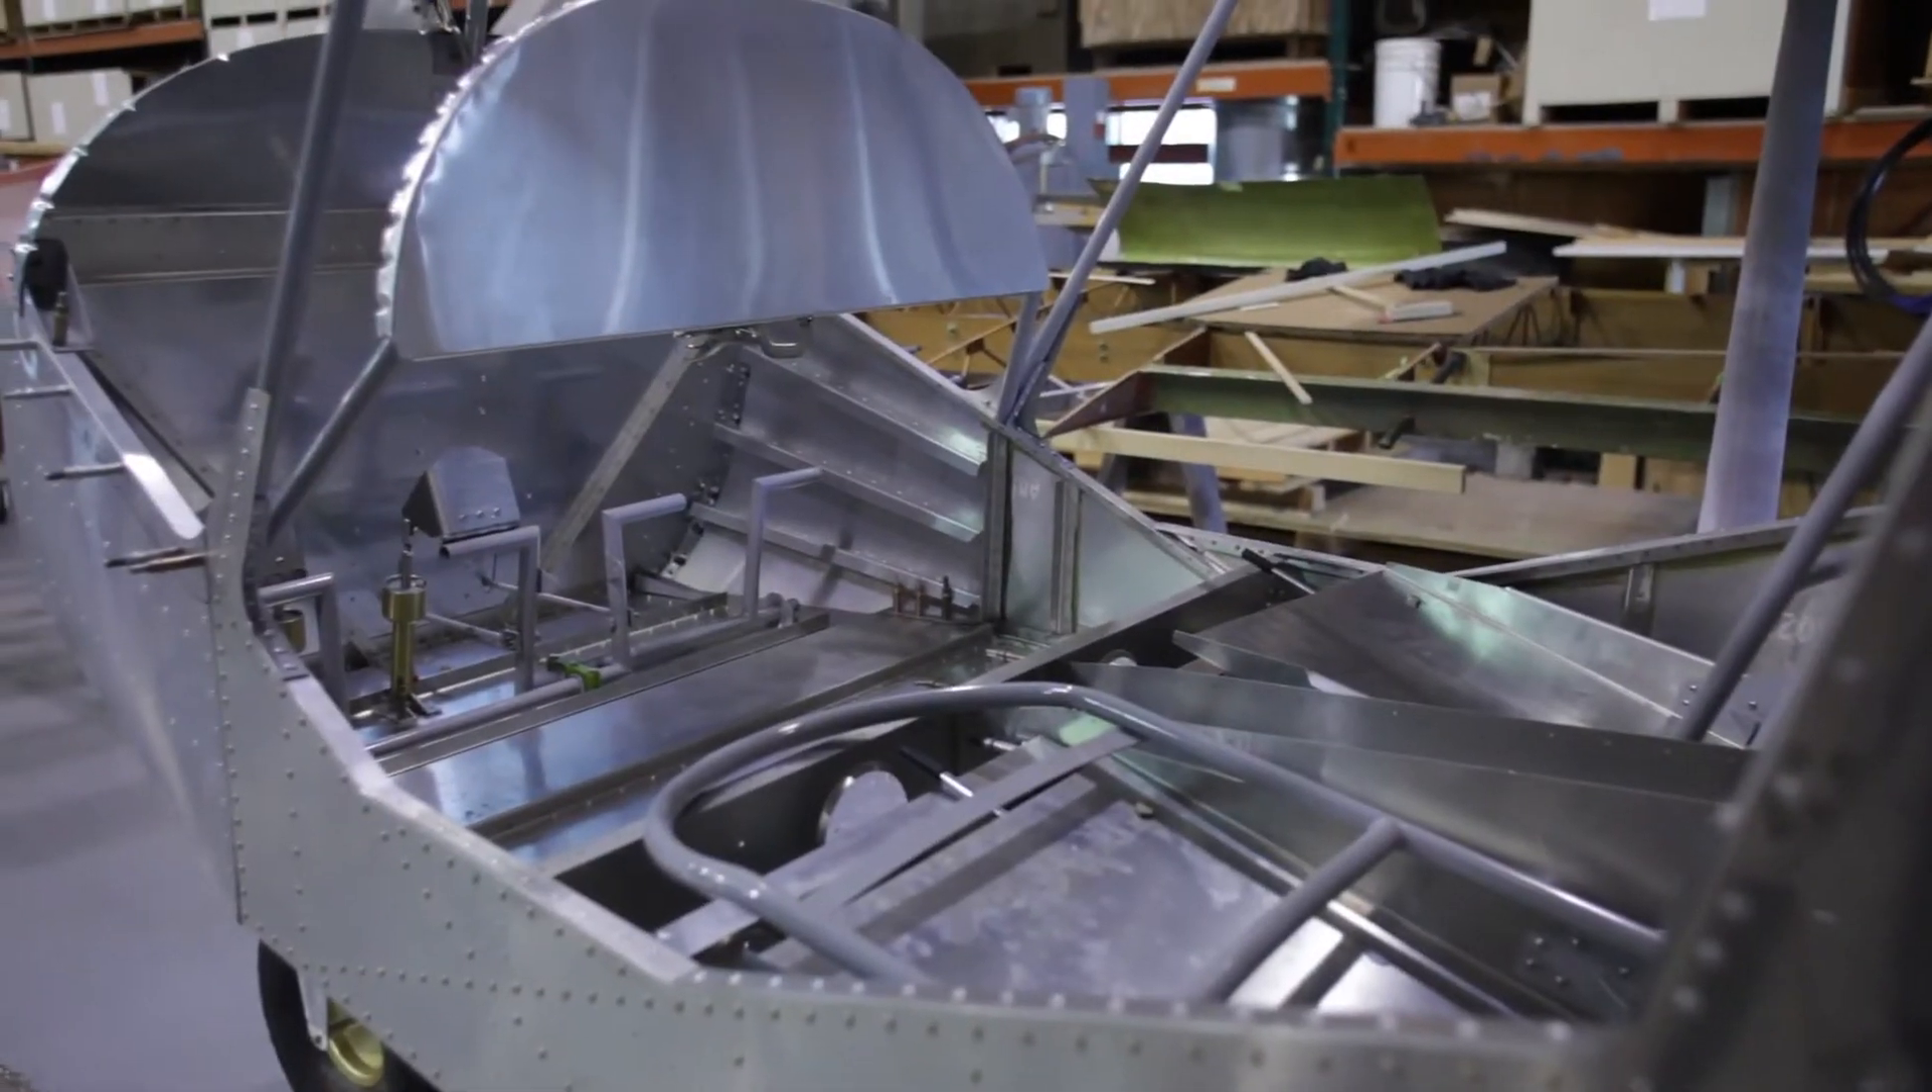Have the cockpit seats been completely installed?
No.